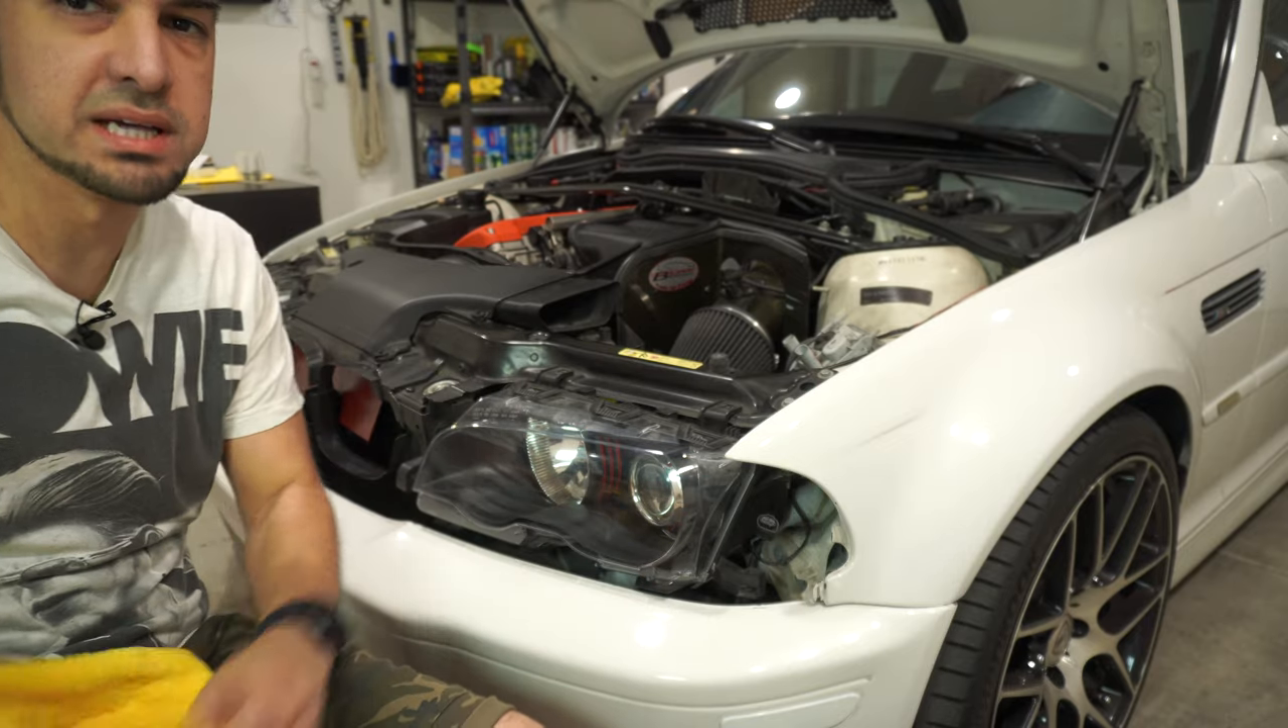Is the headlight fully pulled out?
No.